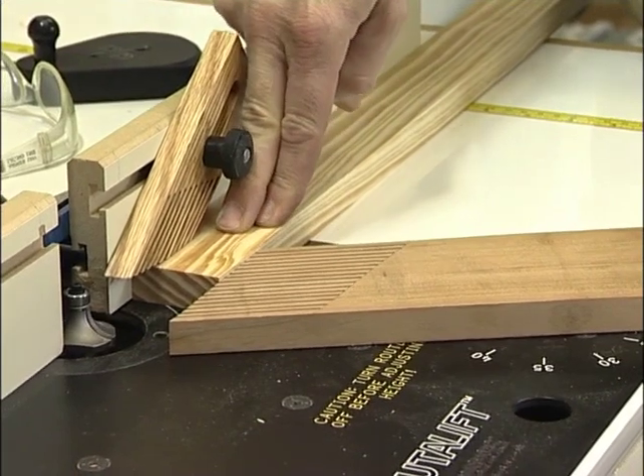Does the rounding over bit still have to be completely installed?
No.